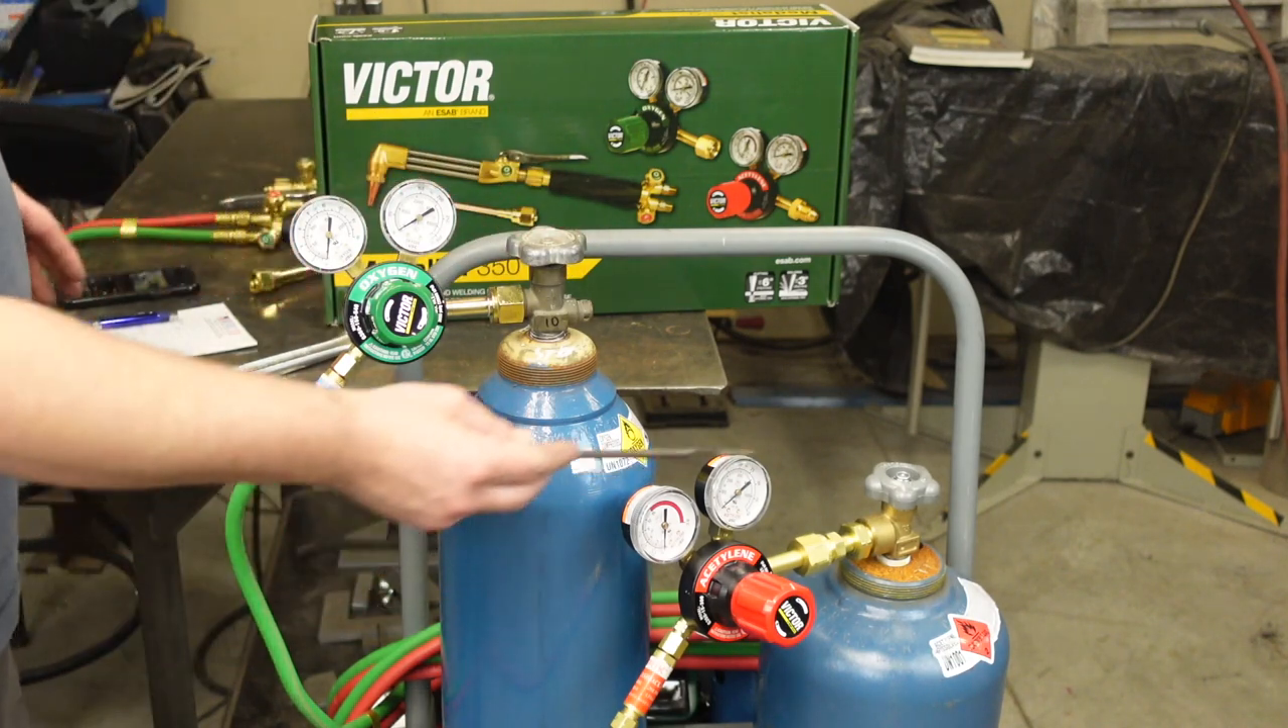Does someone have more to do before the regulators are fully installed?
No.